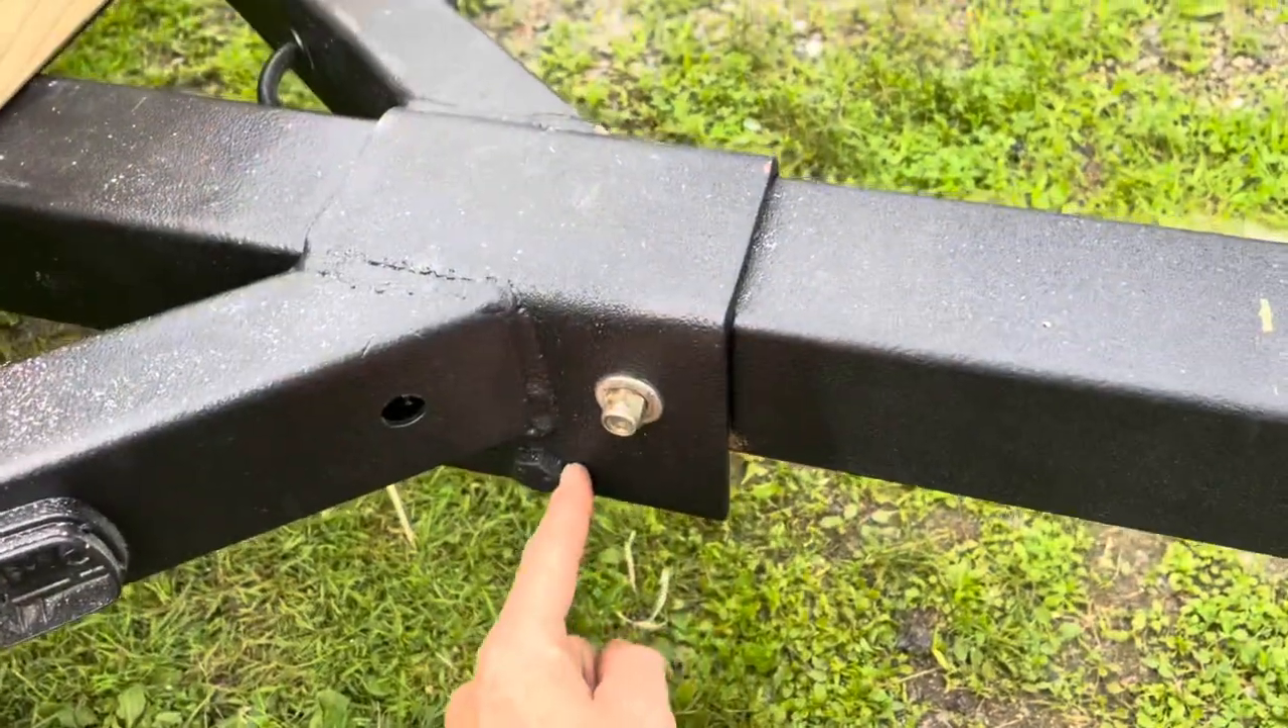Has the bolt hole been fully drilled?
Yes.